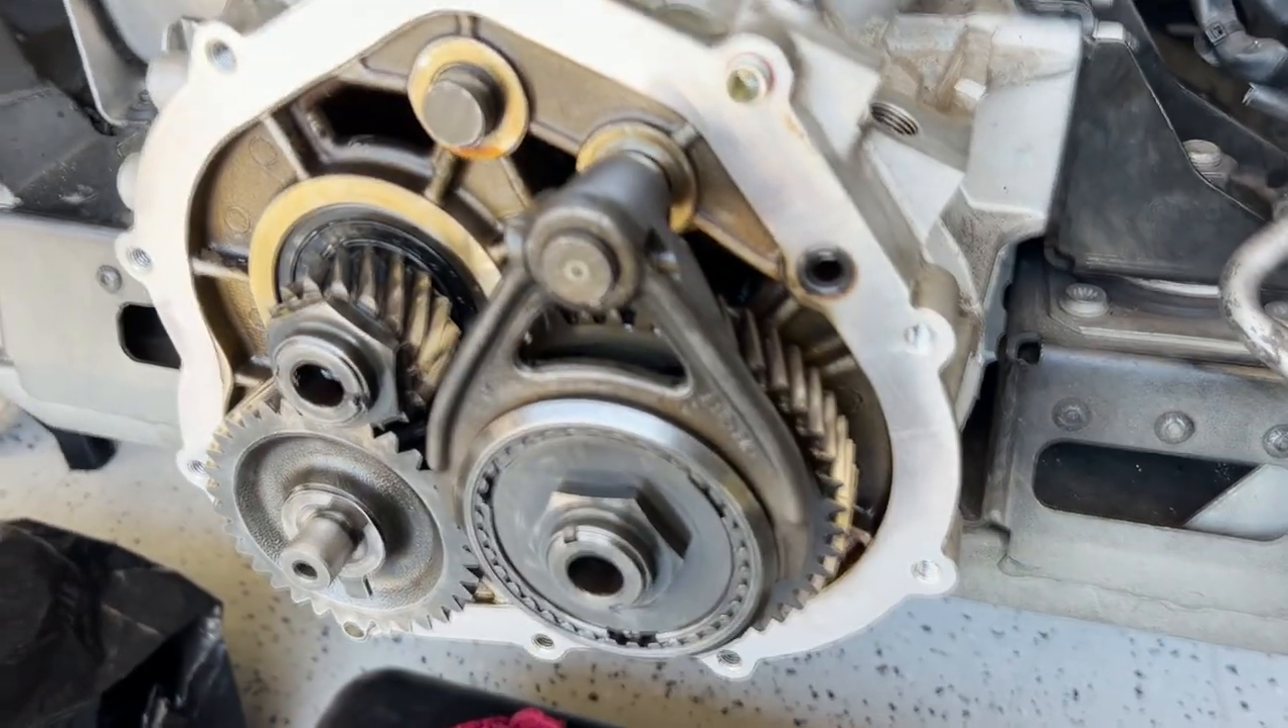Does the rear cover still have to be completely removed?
No.